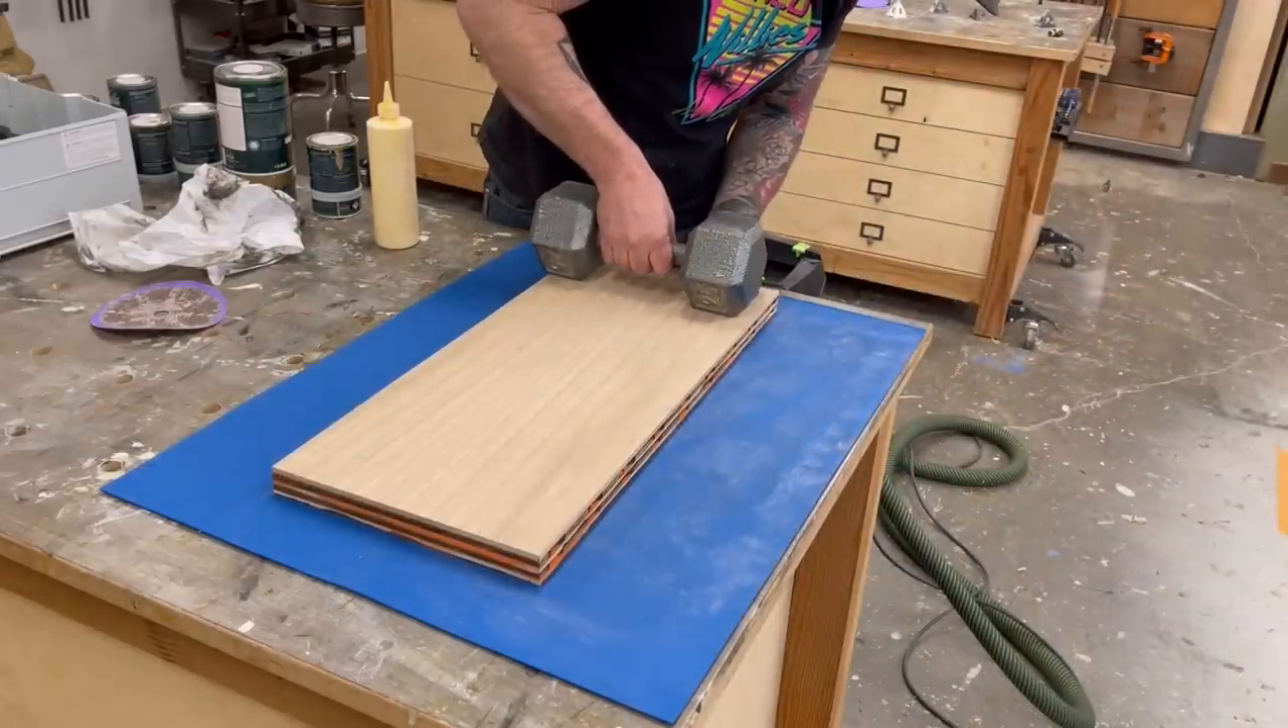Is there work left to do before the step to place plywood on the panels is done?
No.